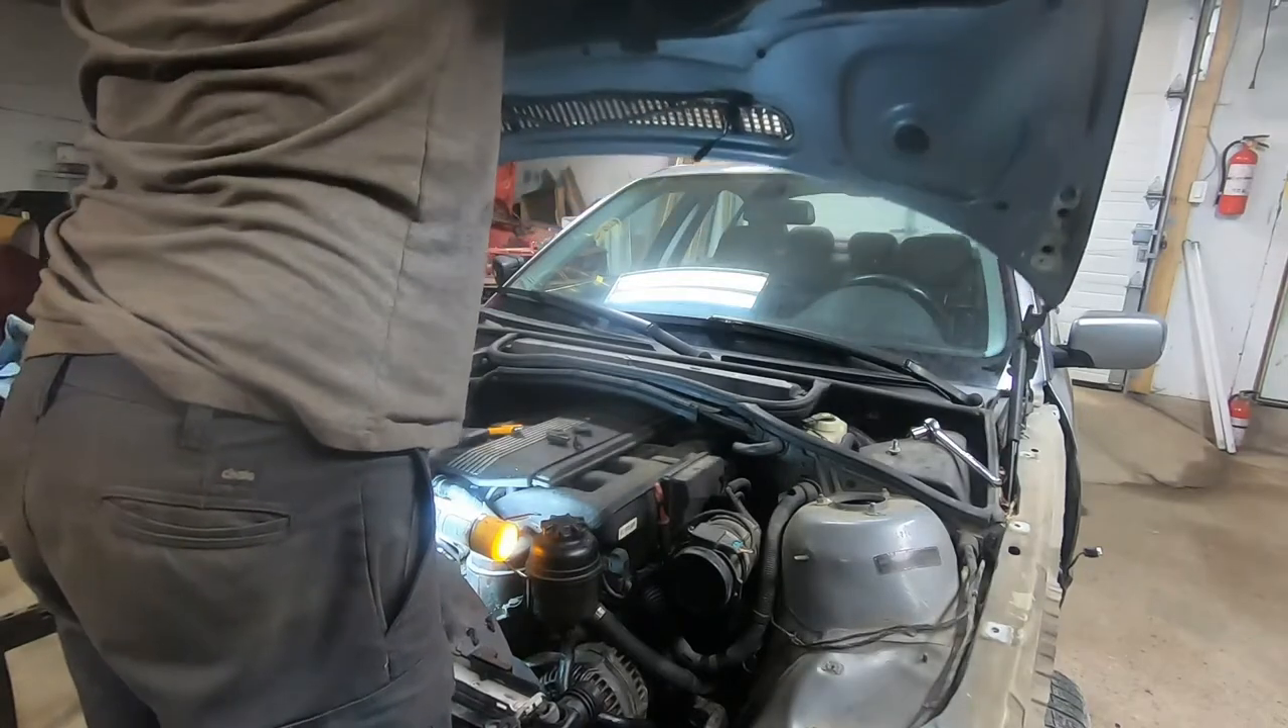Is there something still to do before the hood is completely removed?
Yes.